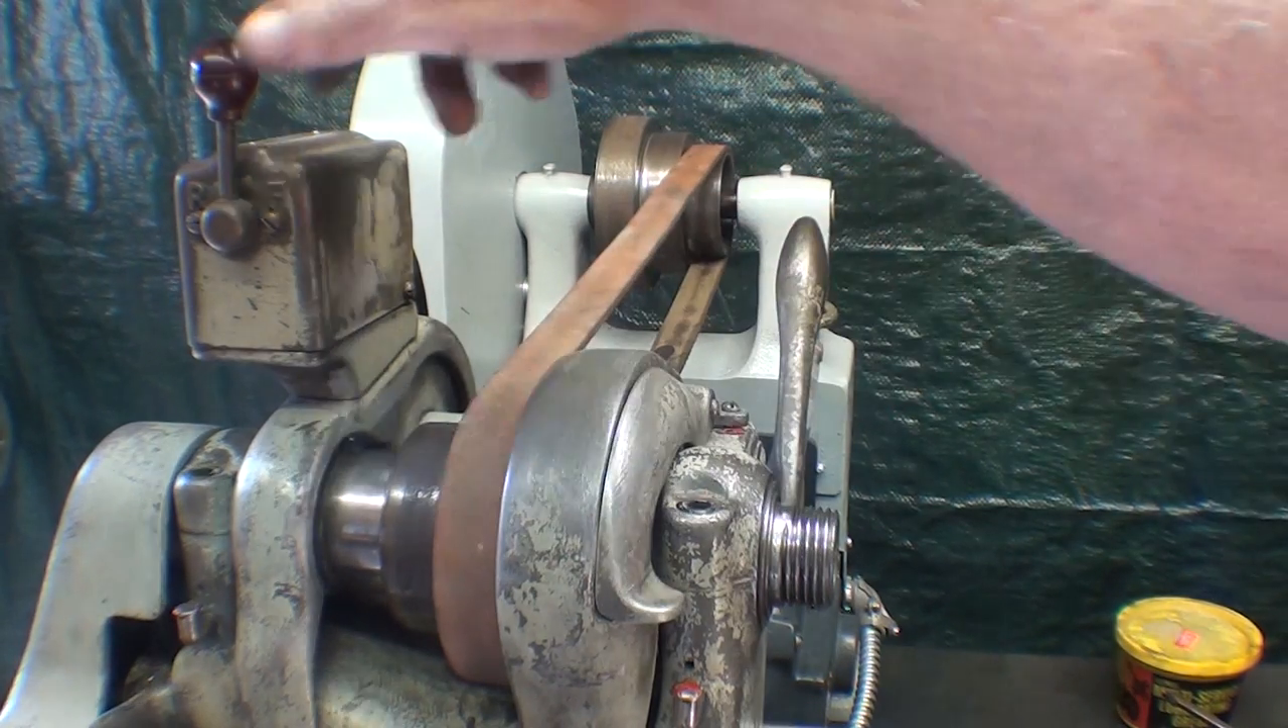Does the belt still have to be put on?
No.